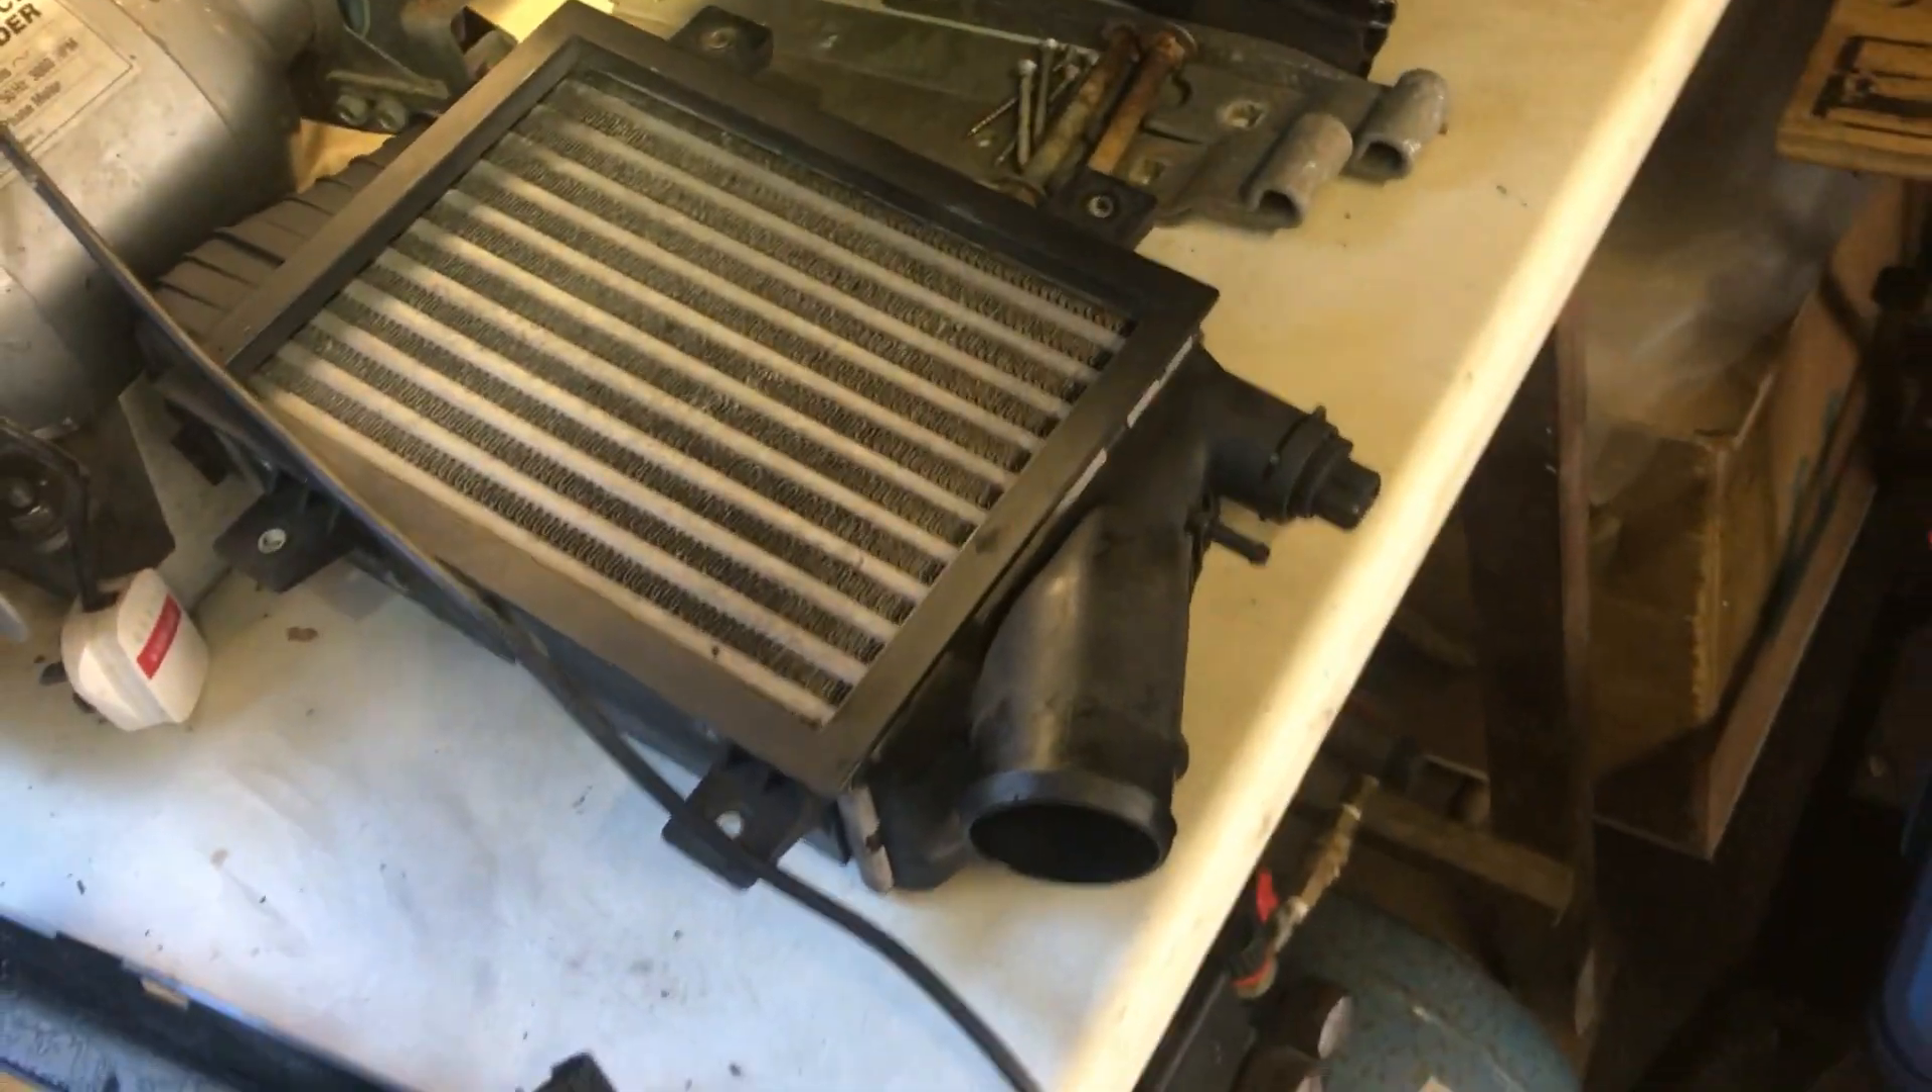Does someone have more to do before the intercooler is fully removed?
No.